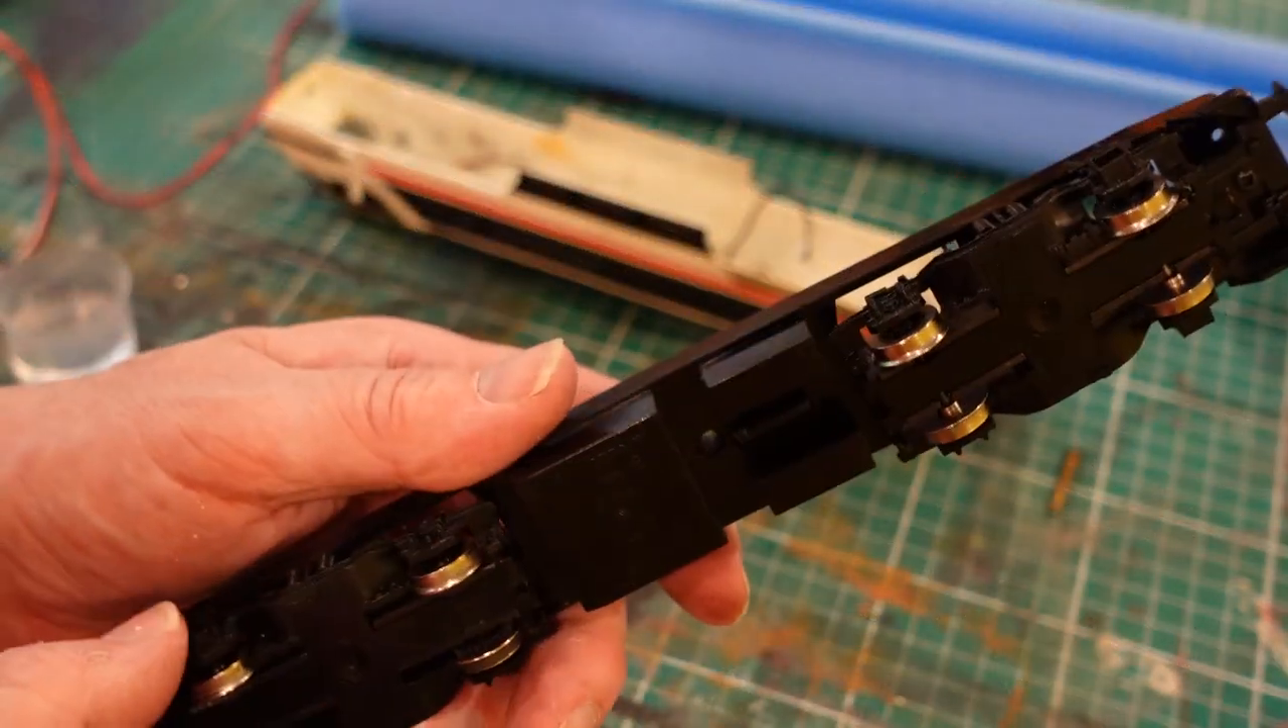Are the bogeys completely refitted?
Yes.